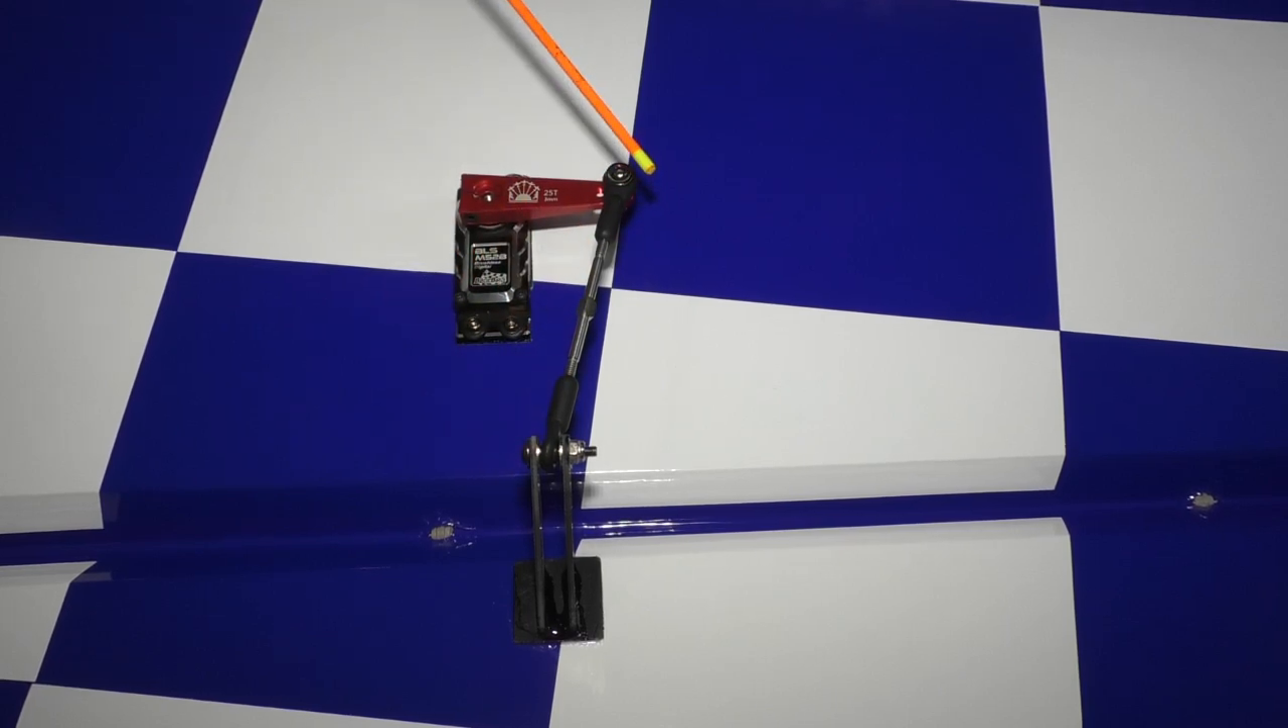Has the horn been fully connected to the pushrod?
Yes.